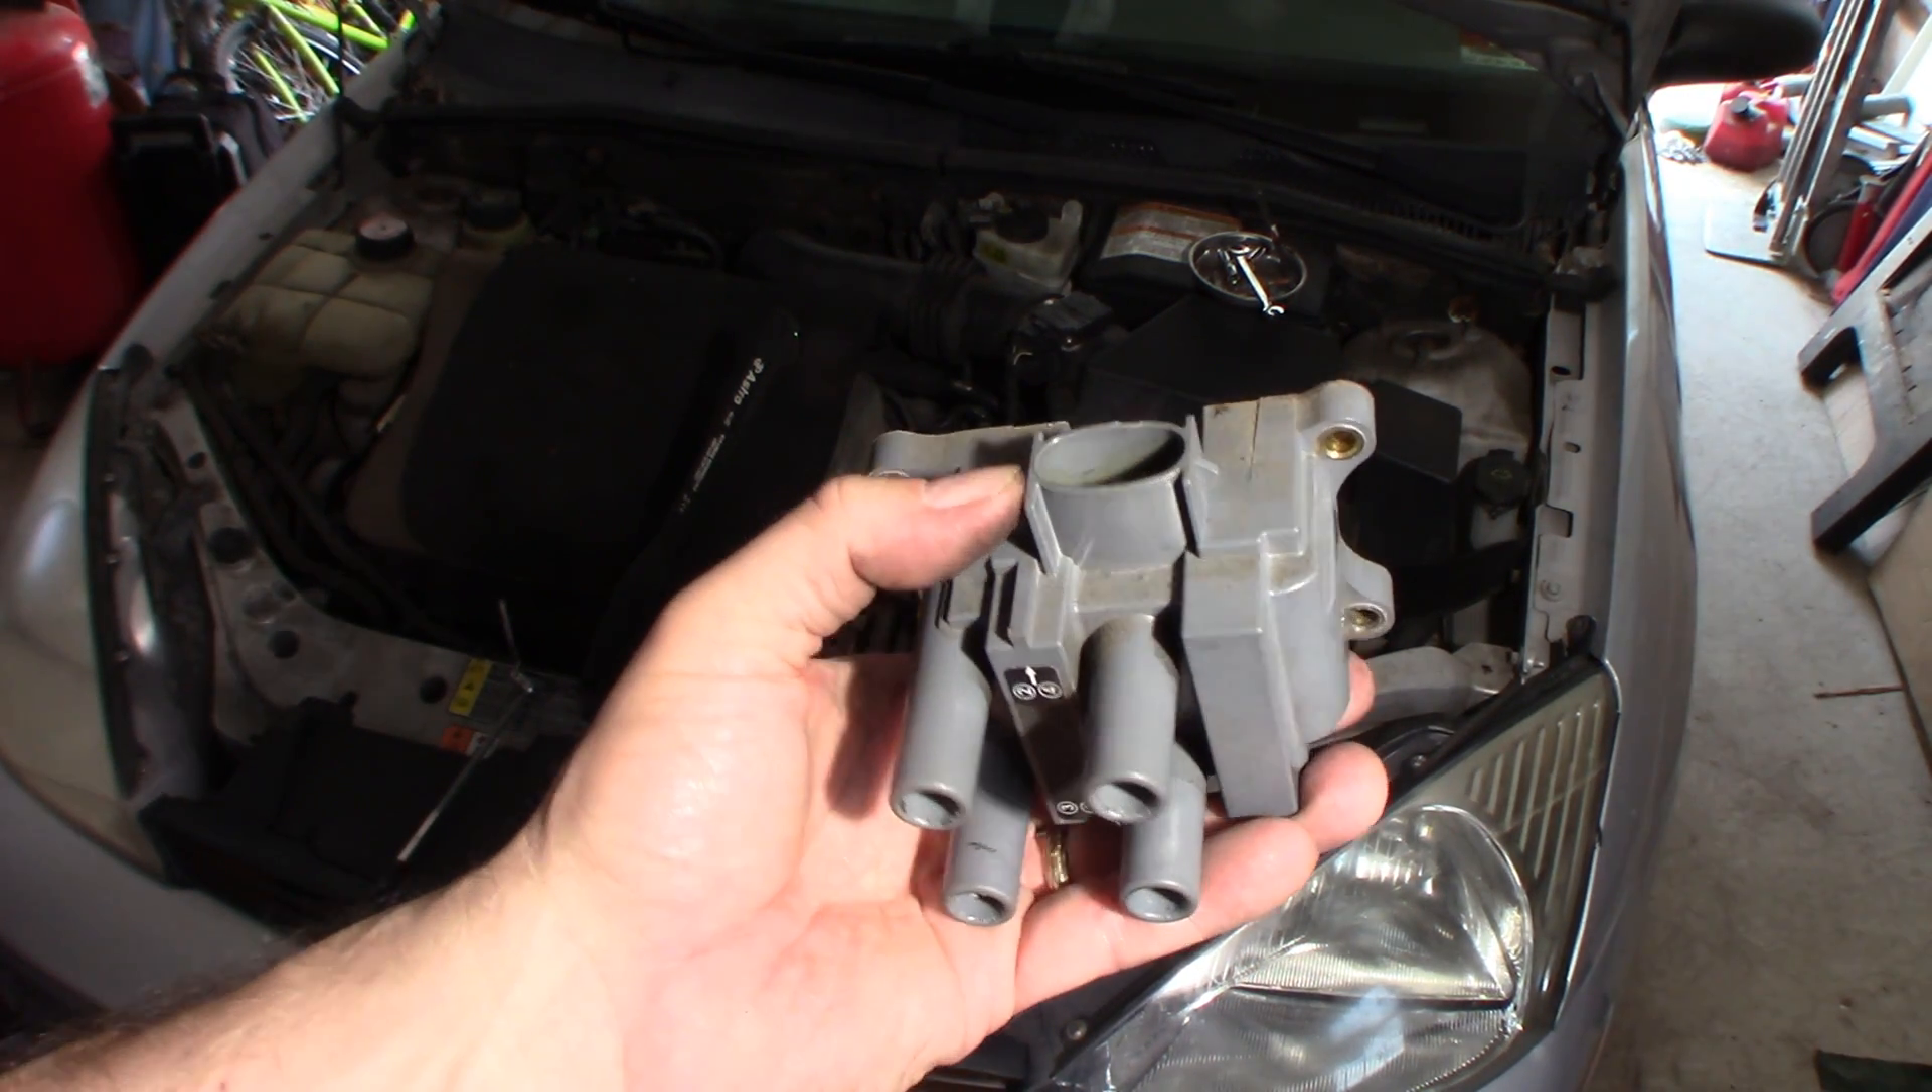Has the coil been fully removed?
Yes.